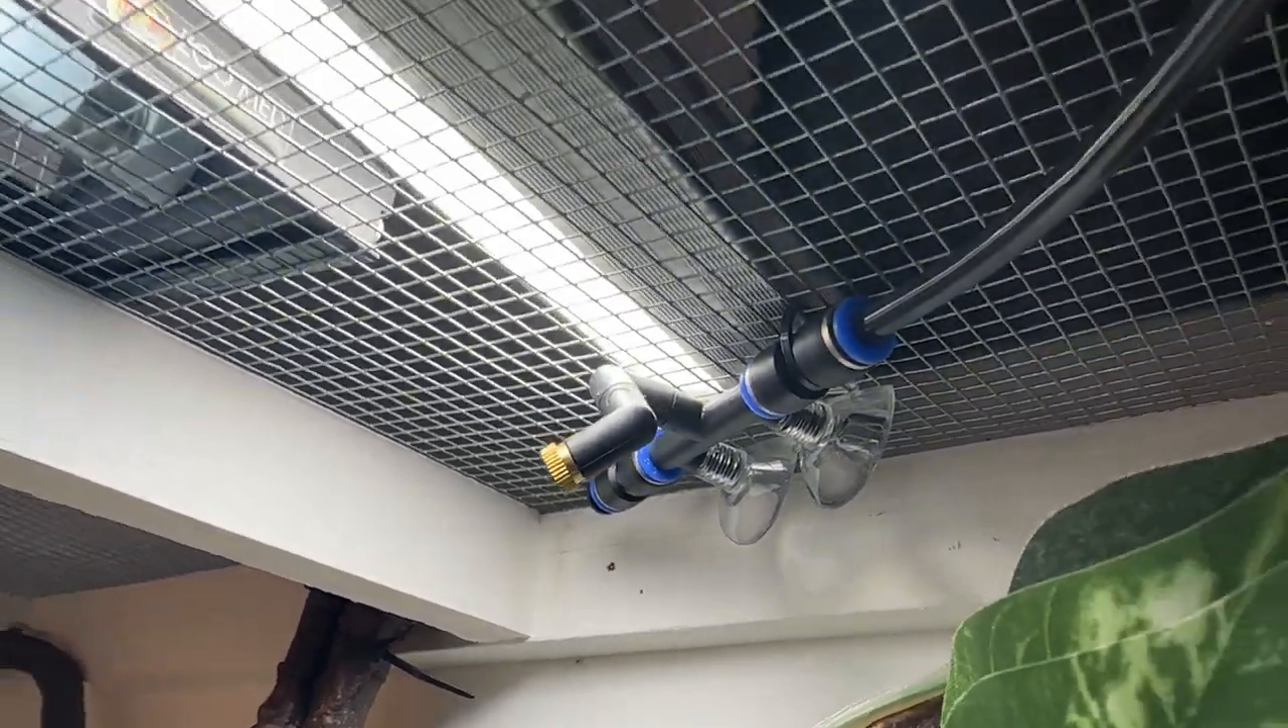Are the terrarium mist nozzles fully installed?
Yes.